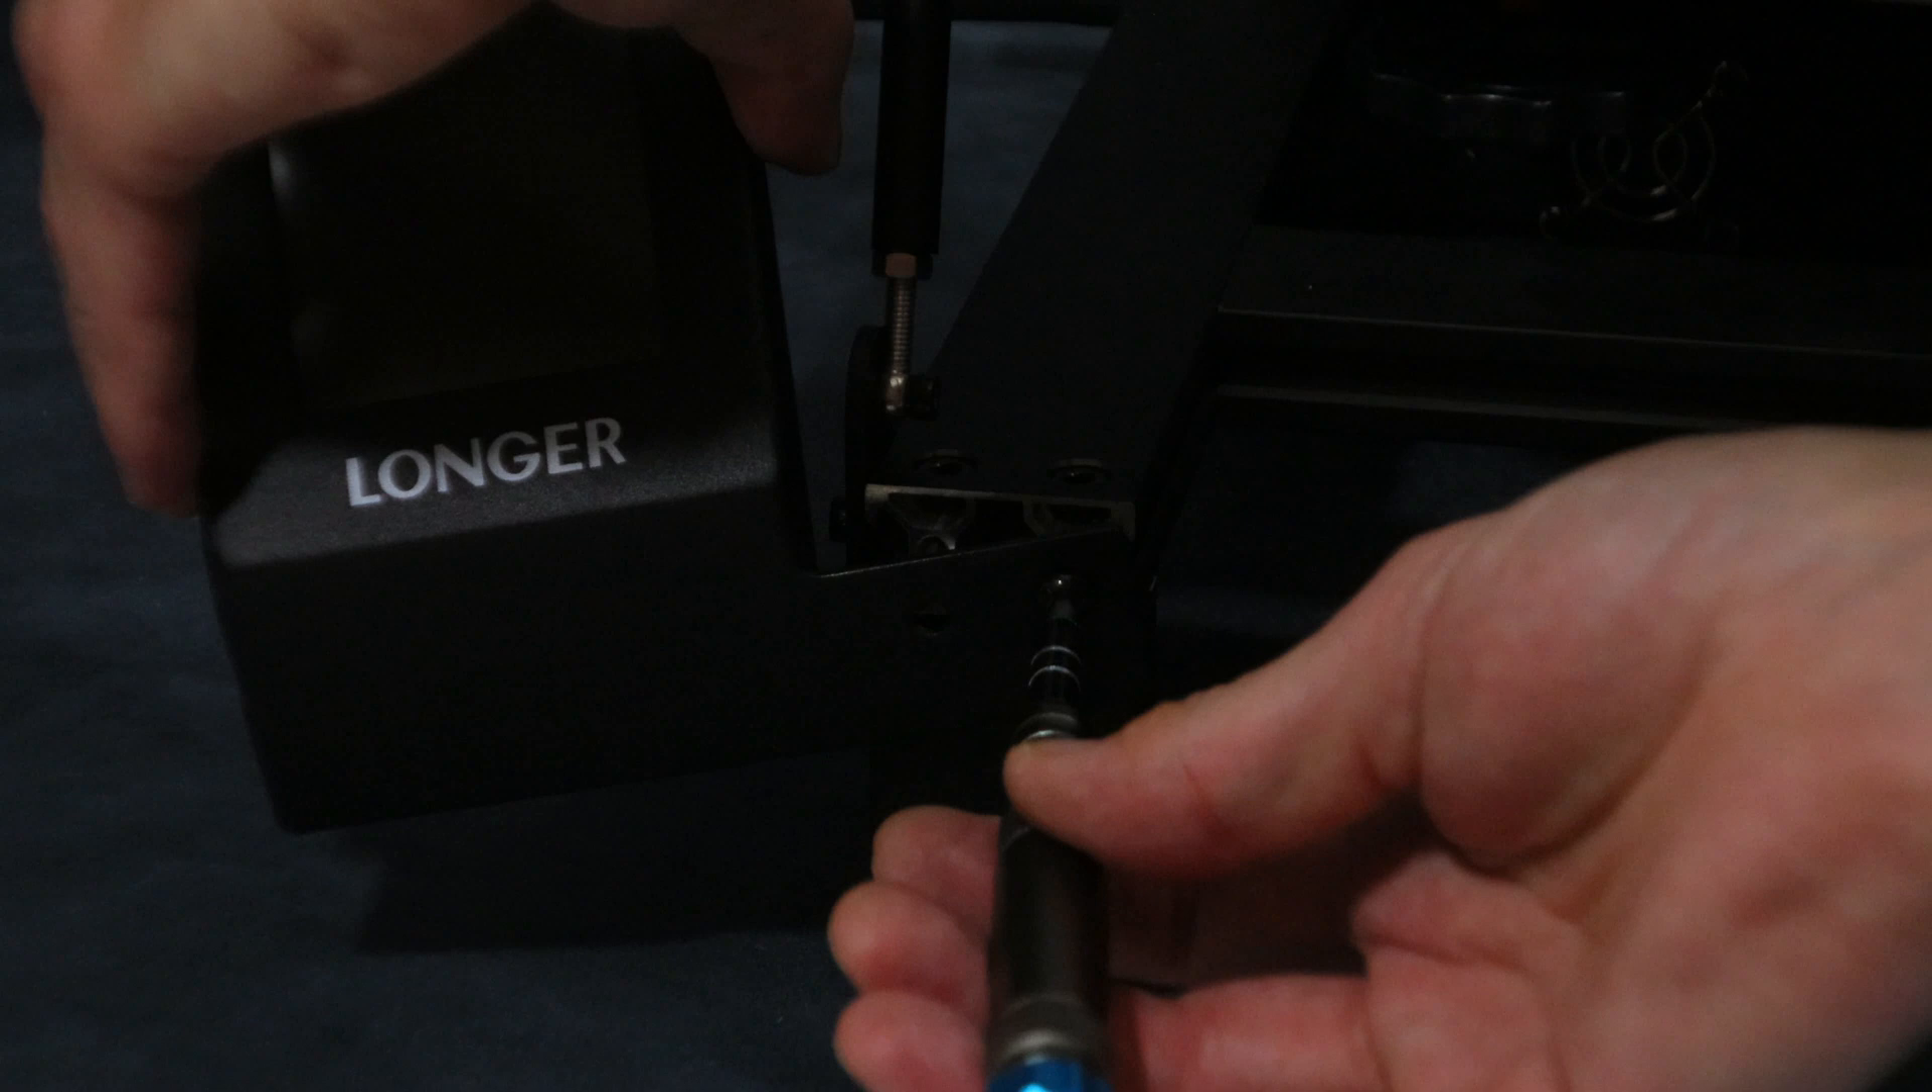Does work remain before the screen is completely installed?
Yes.